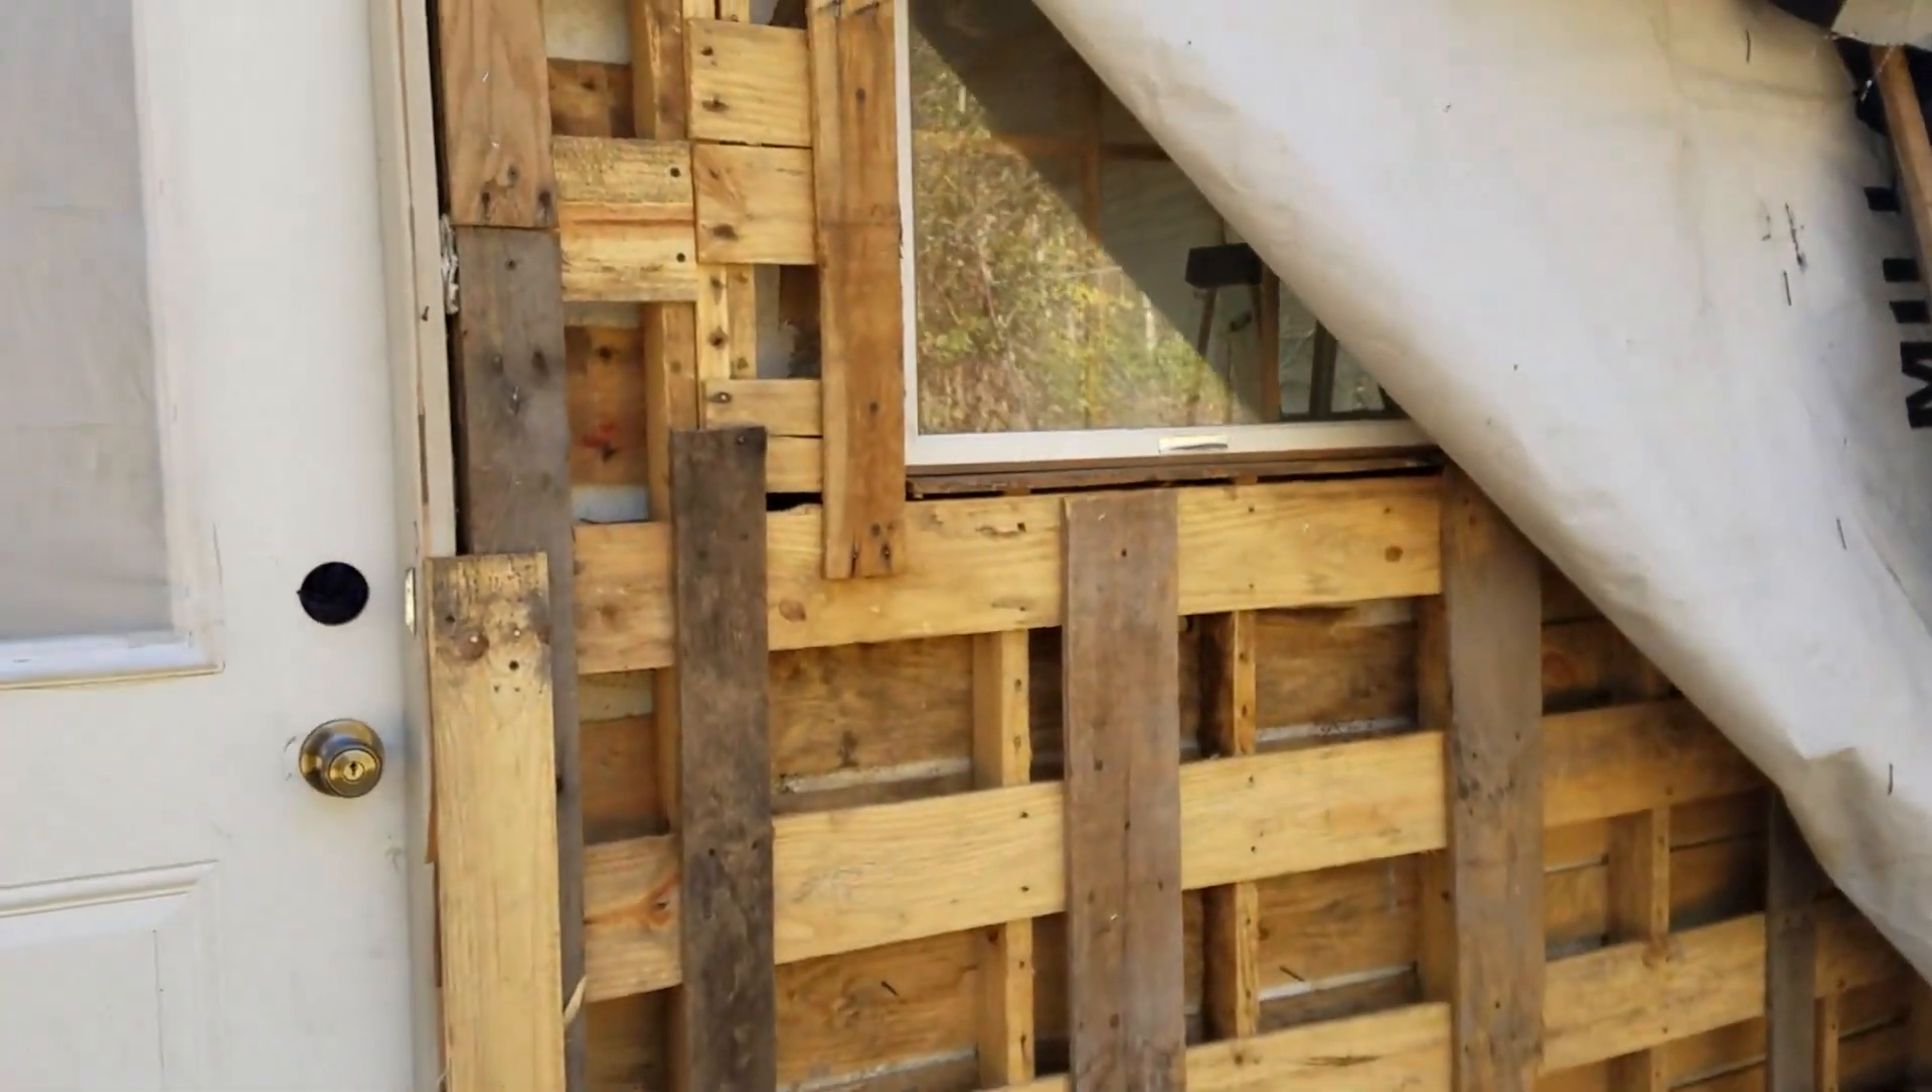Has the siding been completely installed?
No.